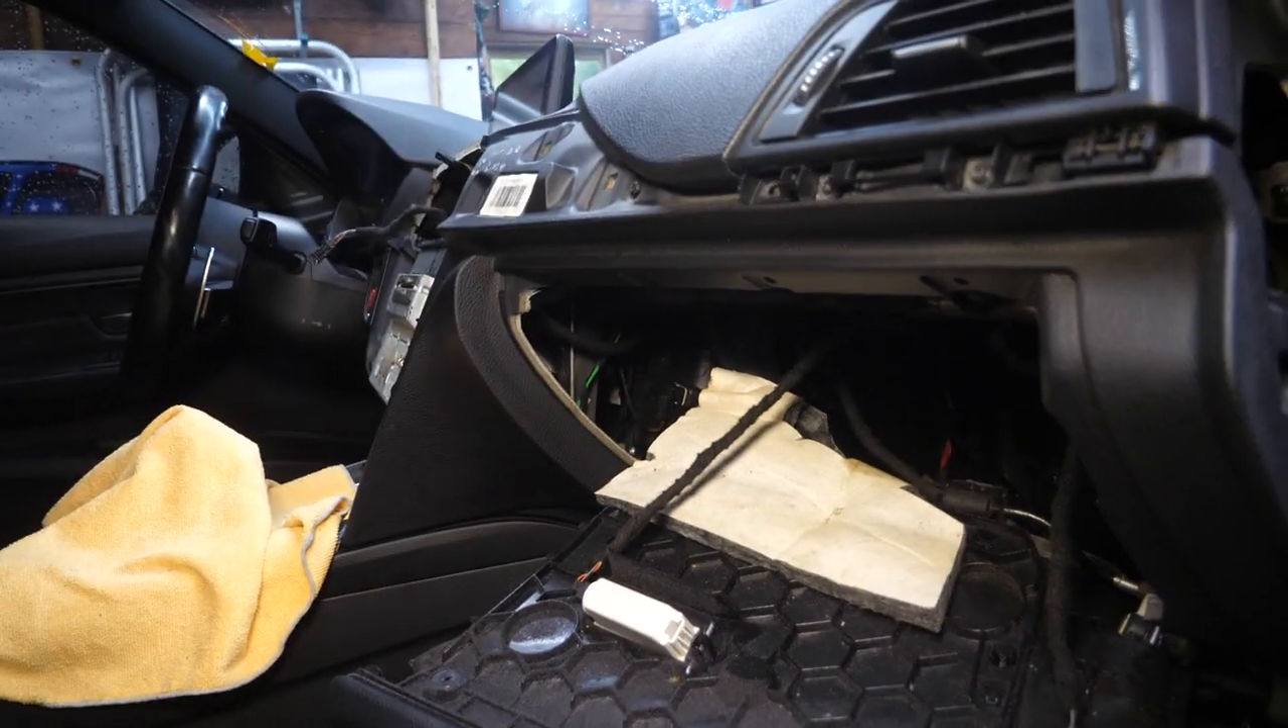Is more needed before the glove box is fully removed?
No.